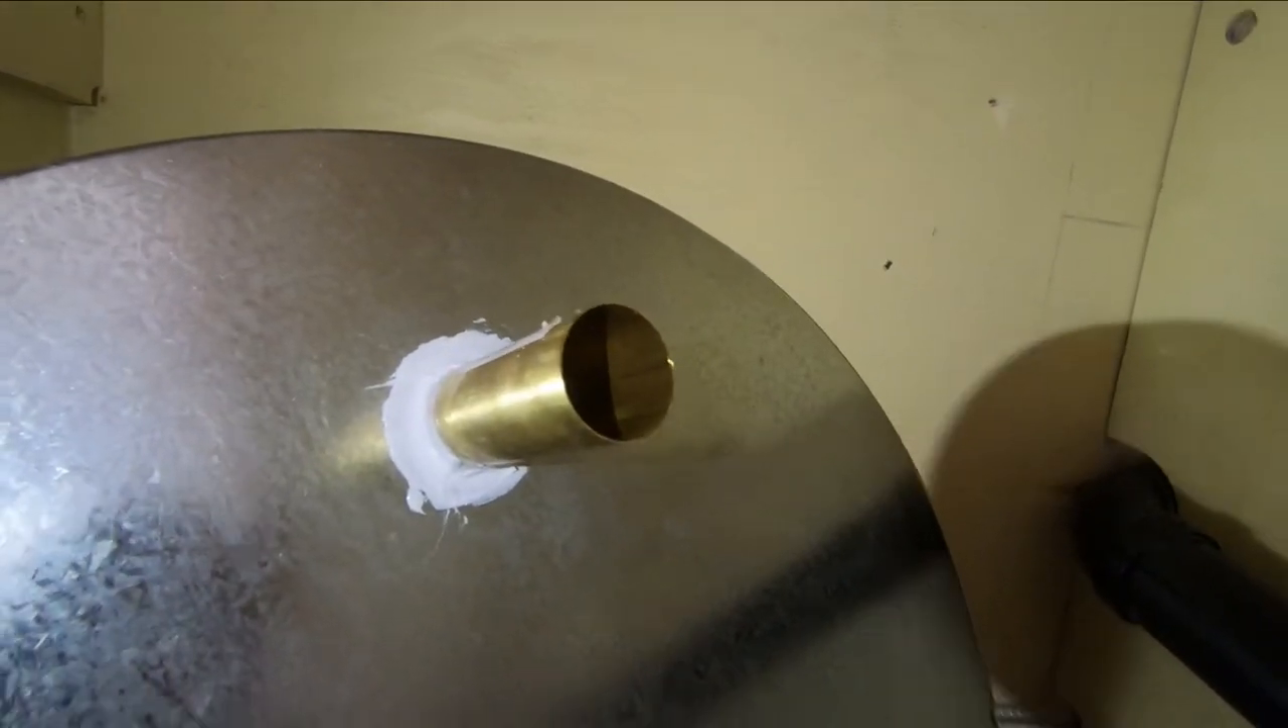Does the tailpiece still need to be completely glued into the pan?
No.